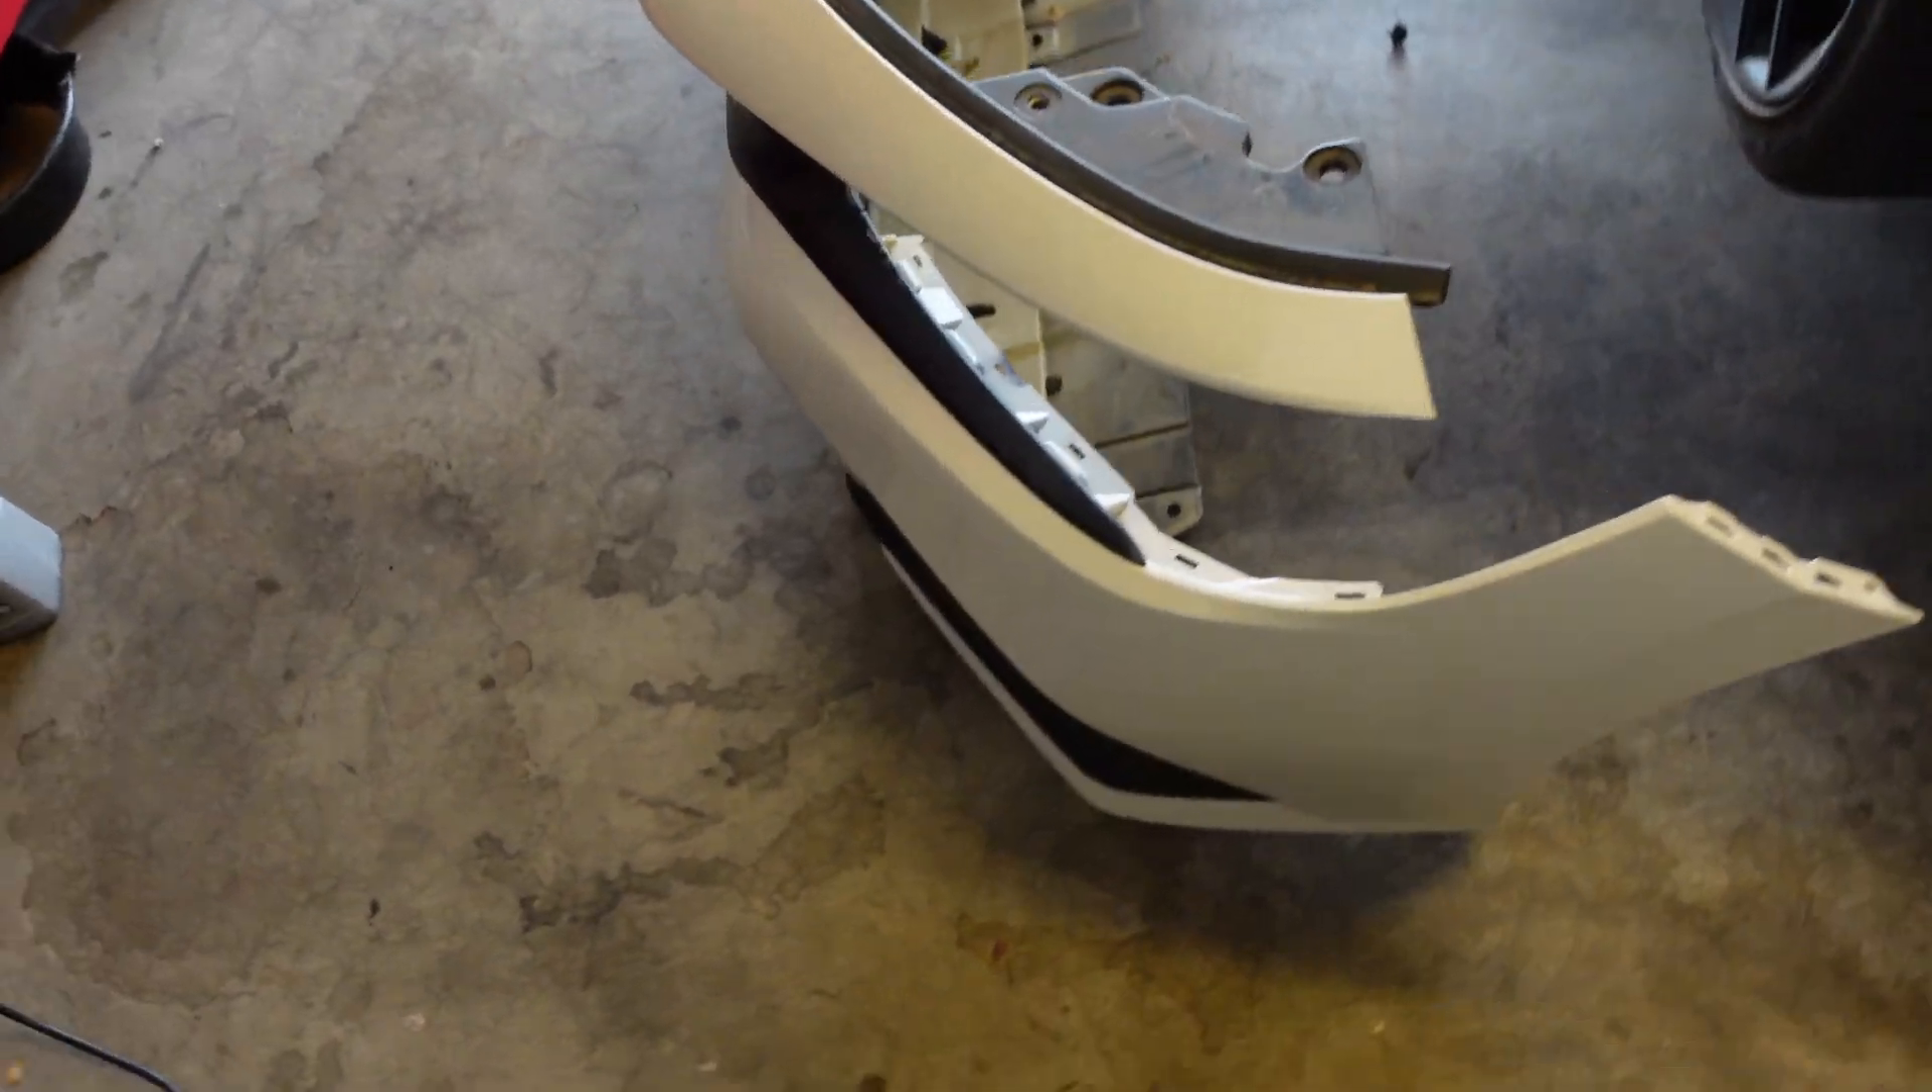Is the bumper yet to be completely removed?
No.